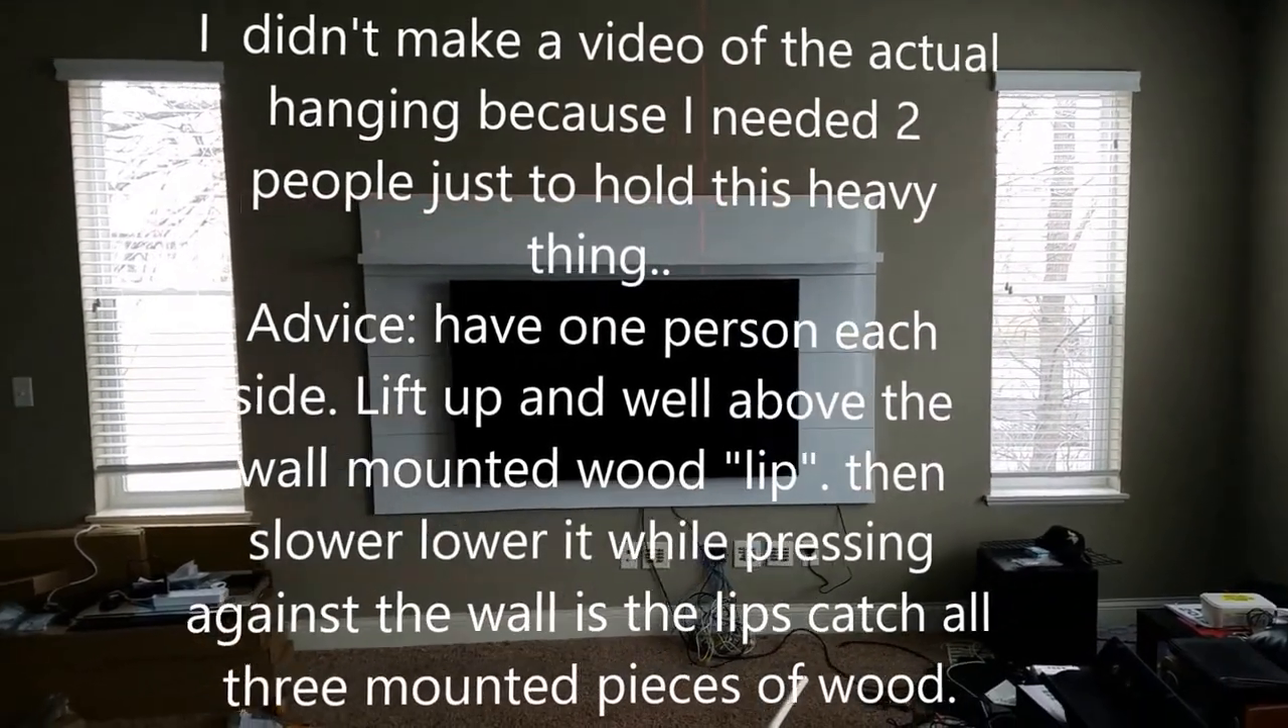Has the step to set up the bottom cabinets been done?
No.